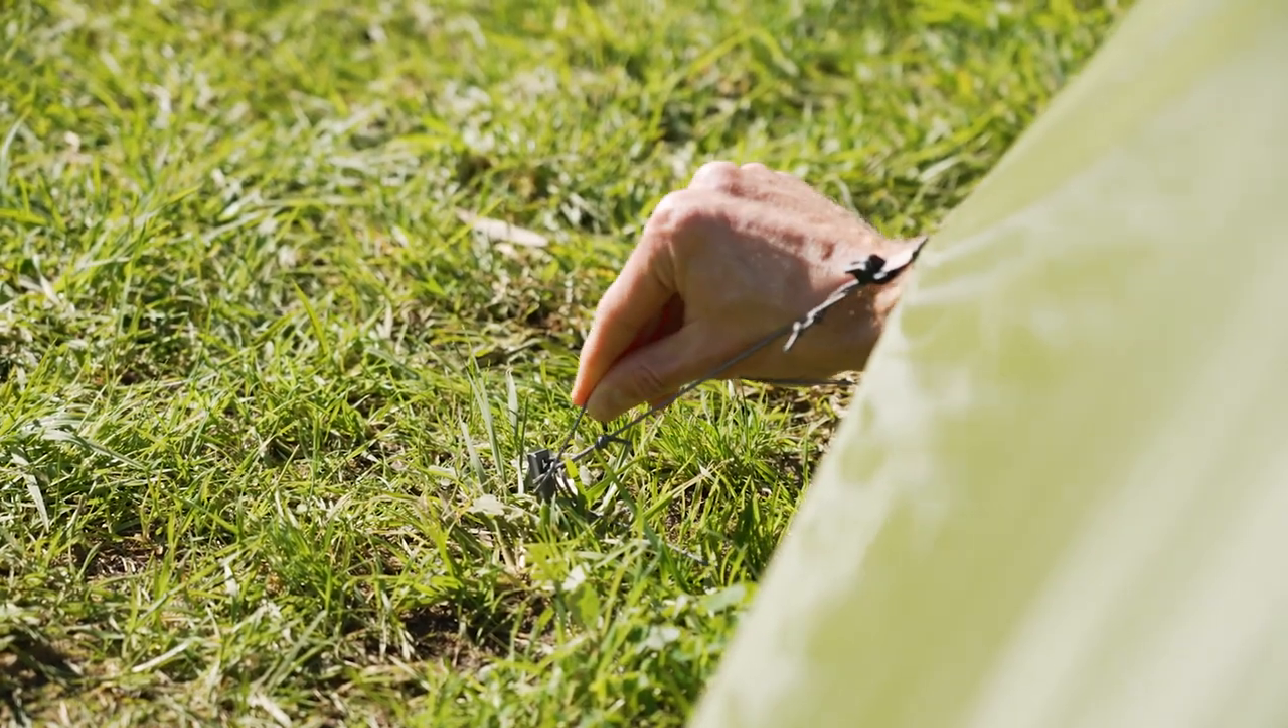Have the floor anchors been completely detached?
No.